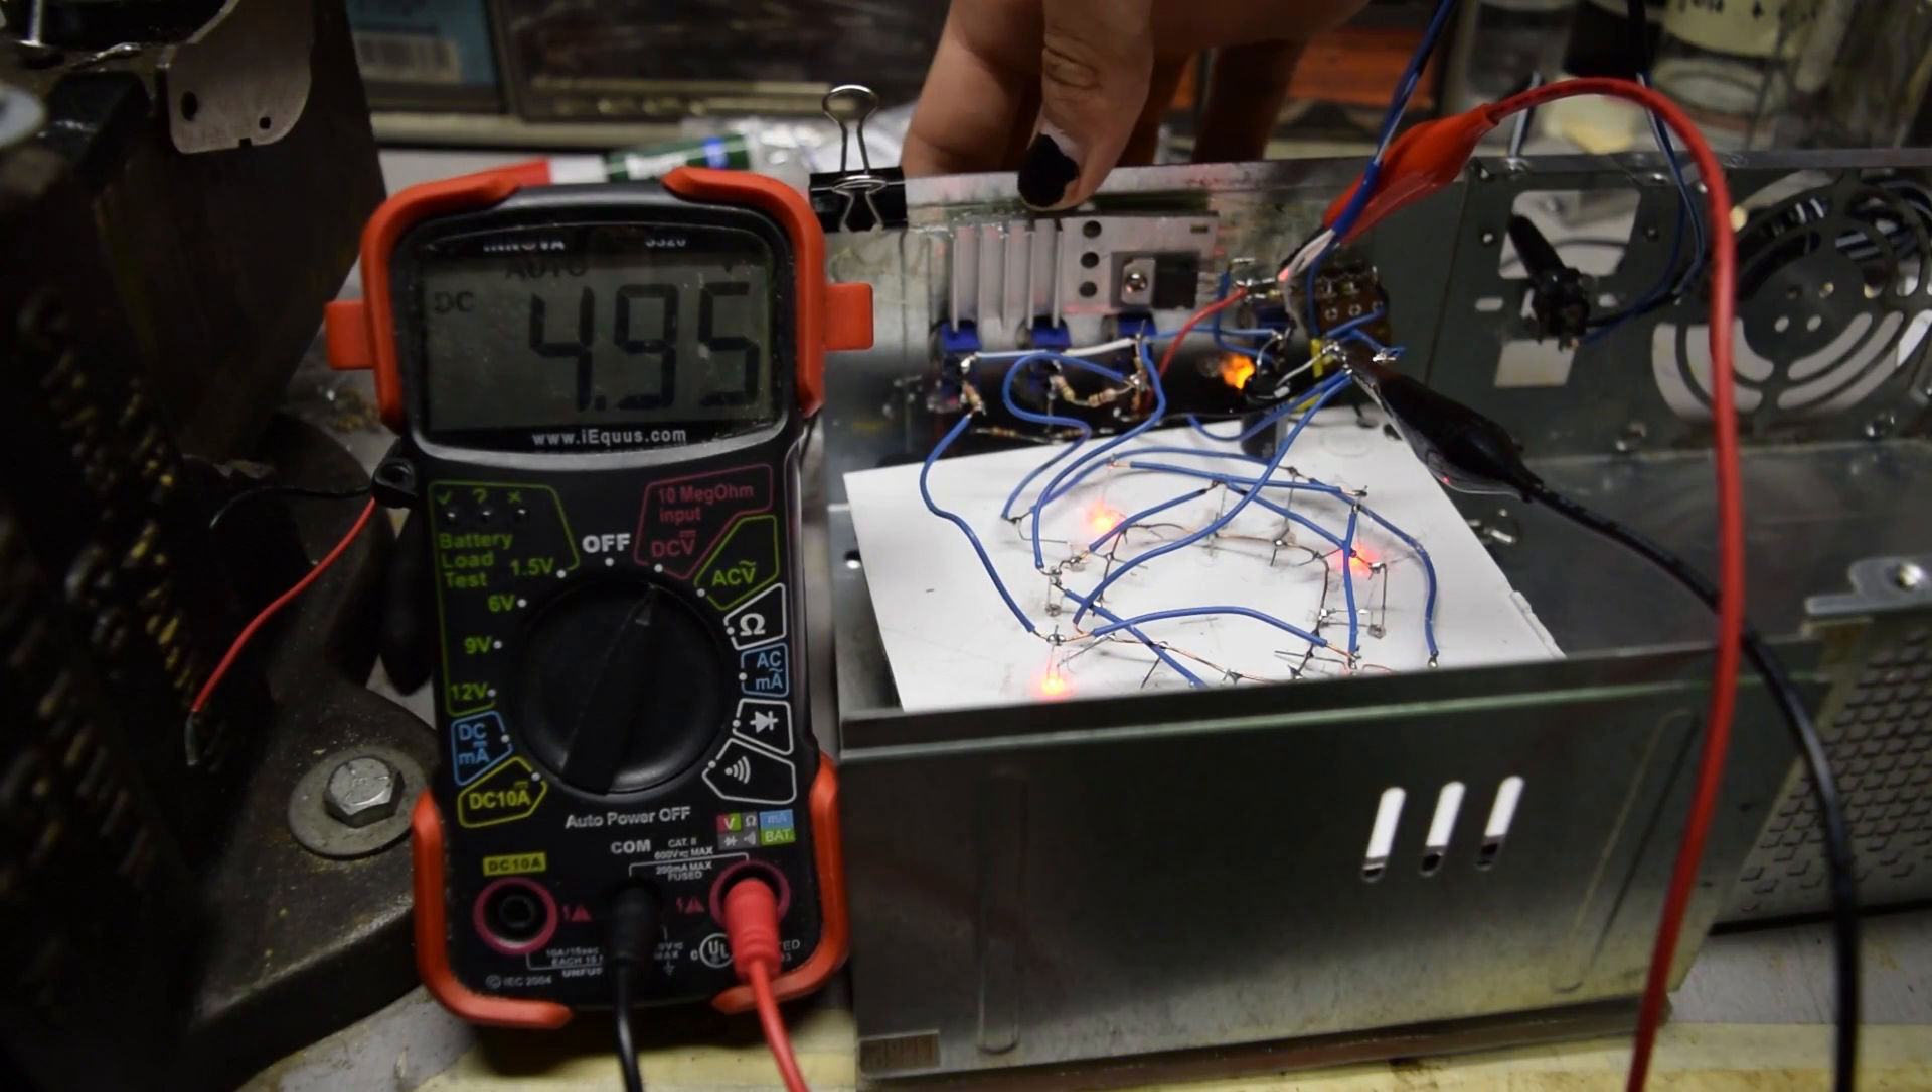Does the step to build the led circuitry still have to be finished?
No.